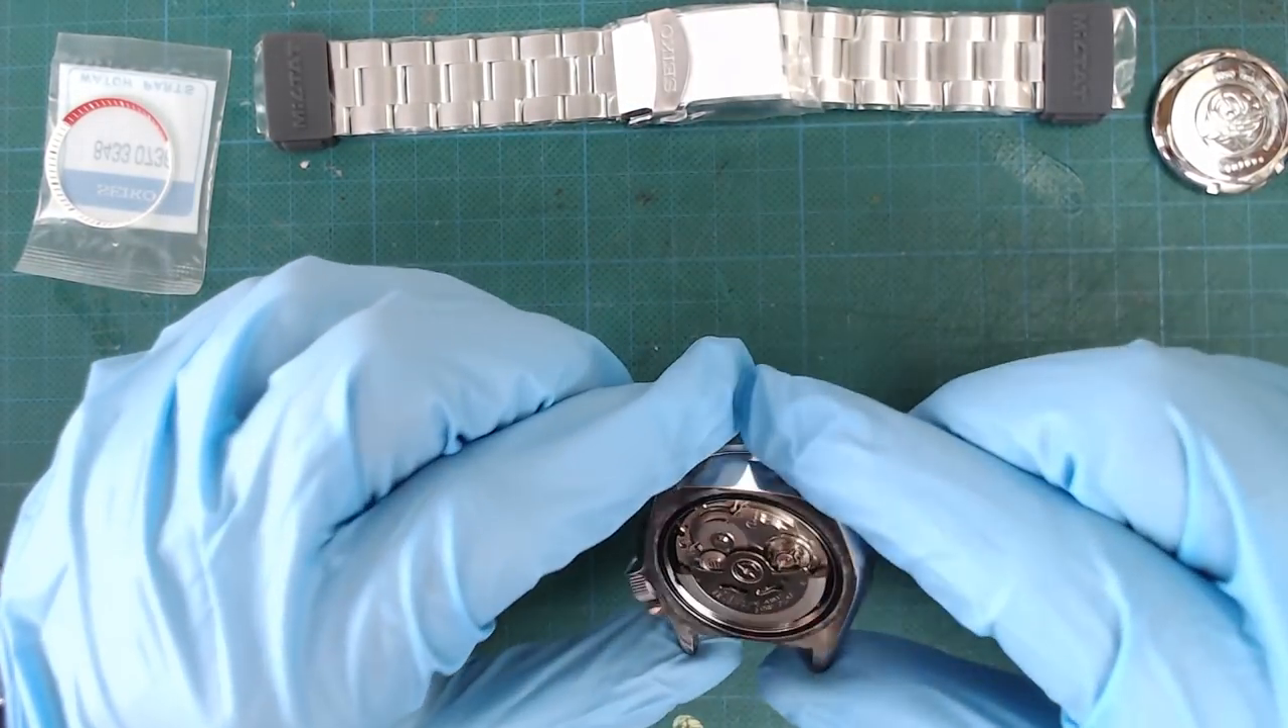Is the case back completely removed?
Yes.